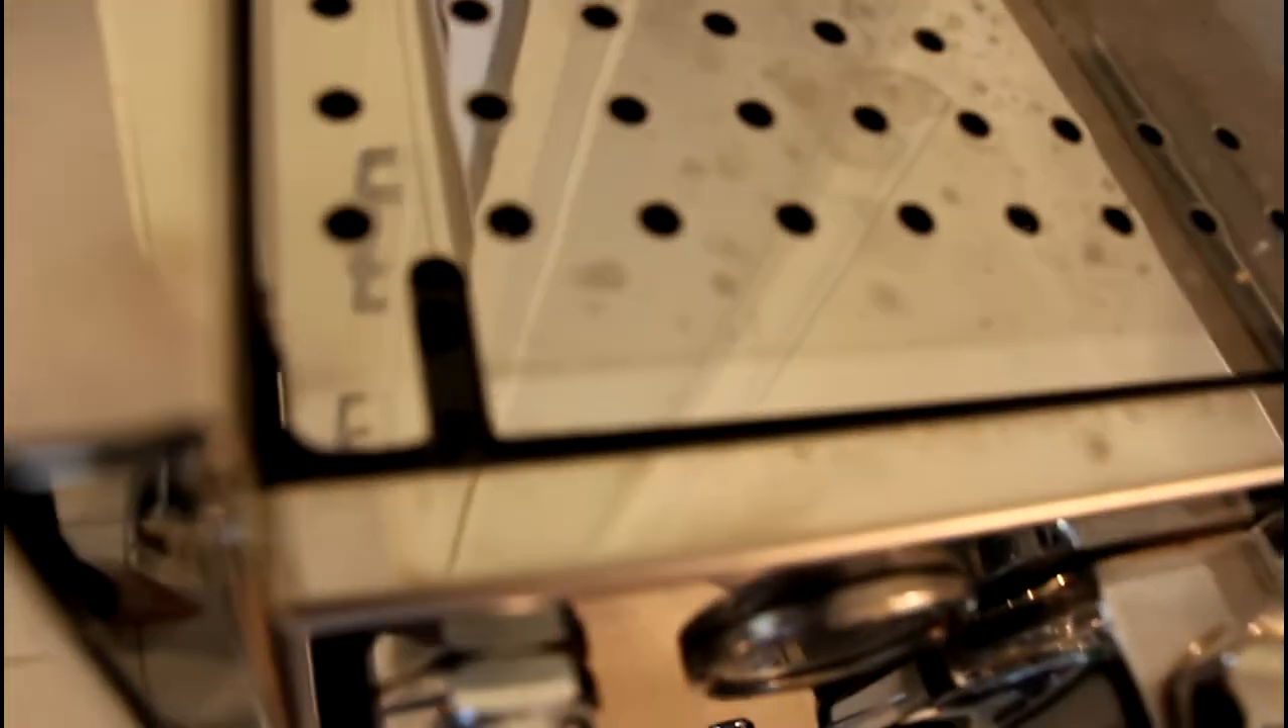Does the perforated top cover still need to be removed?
Yes.